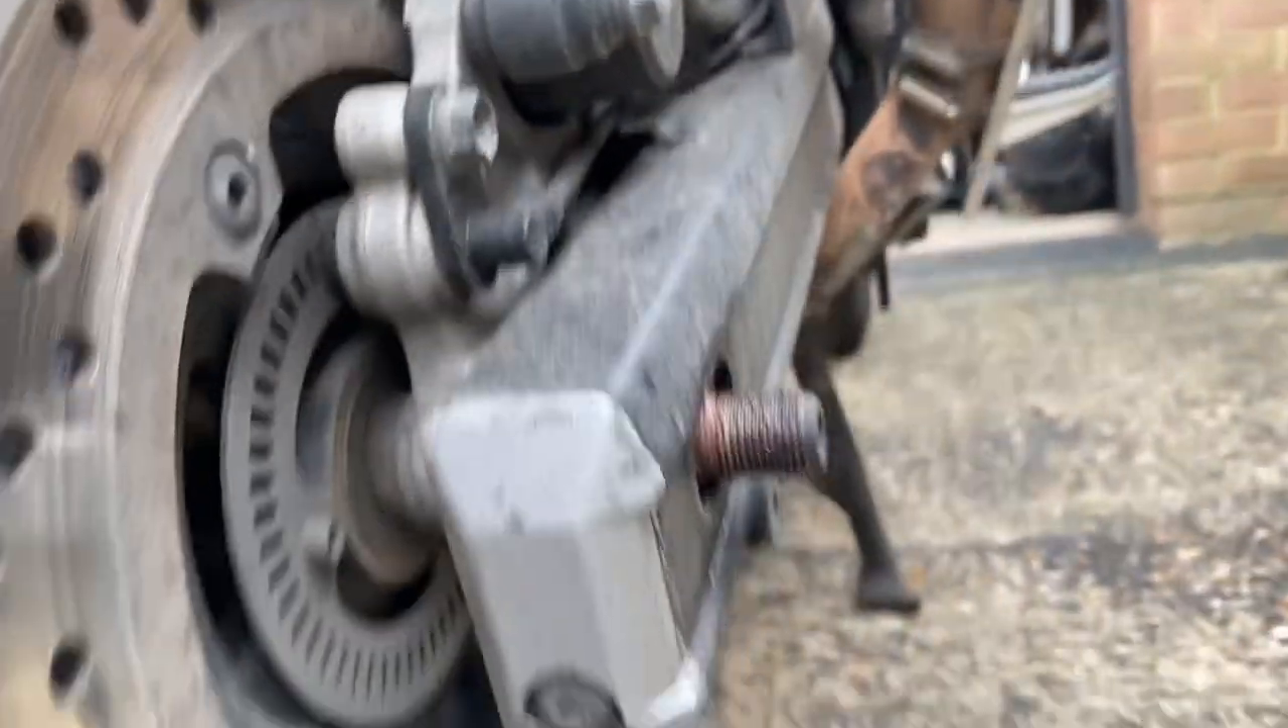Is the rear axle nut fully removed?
Yes.